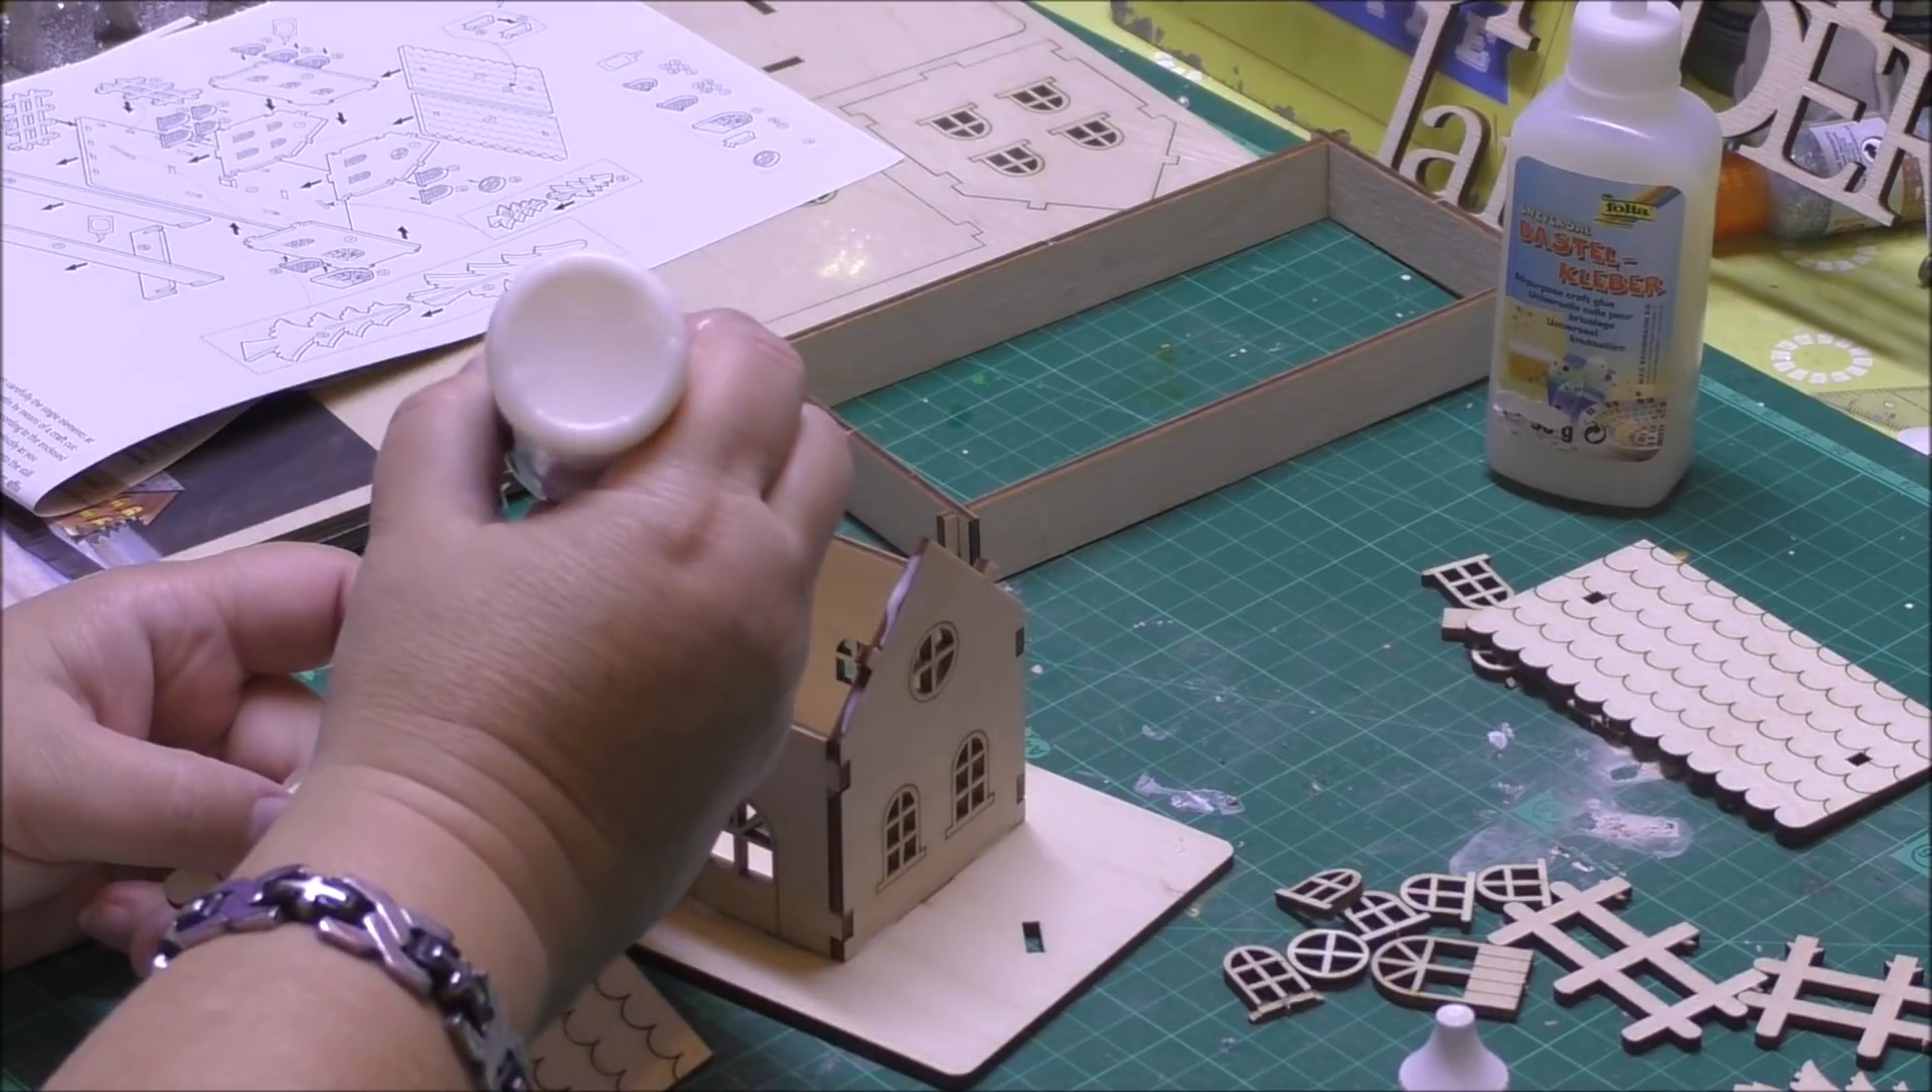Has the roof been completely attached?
No.